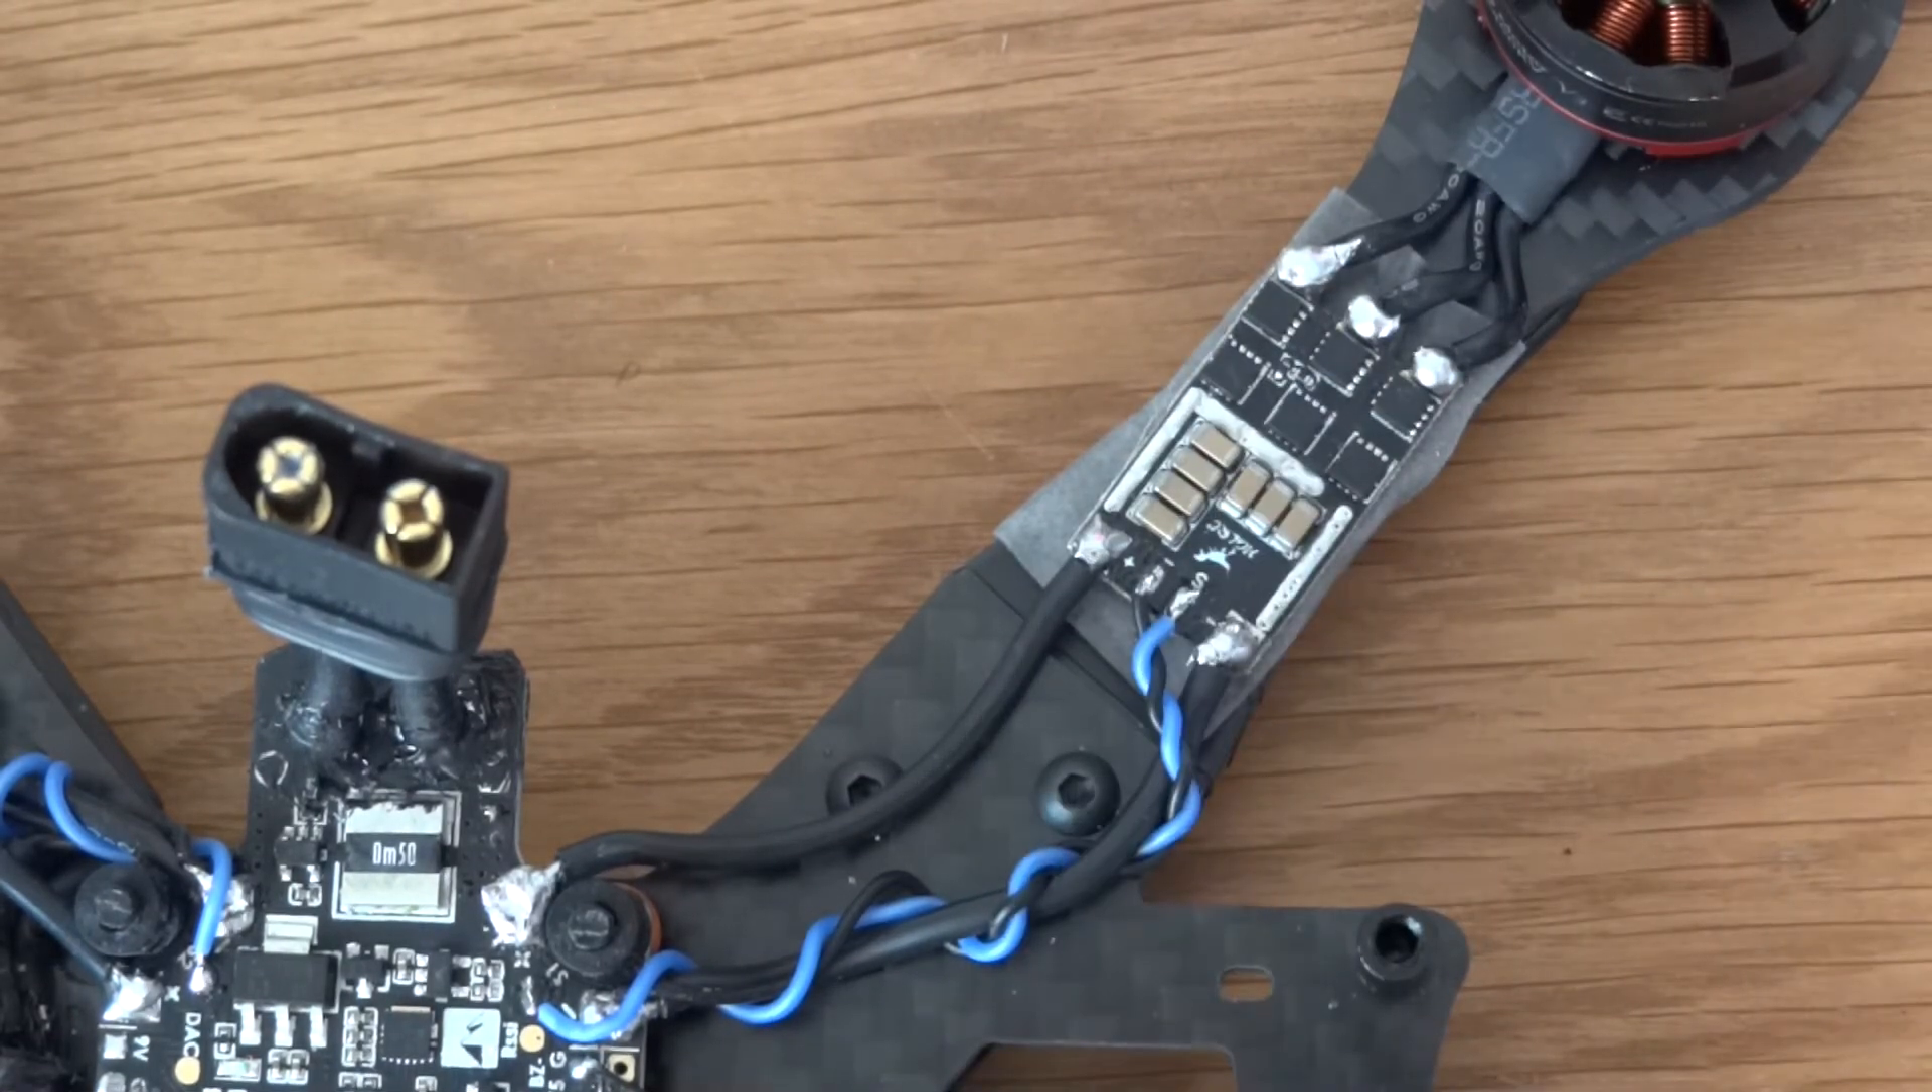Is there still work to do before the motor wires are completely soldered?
No.